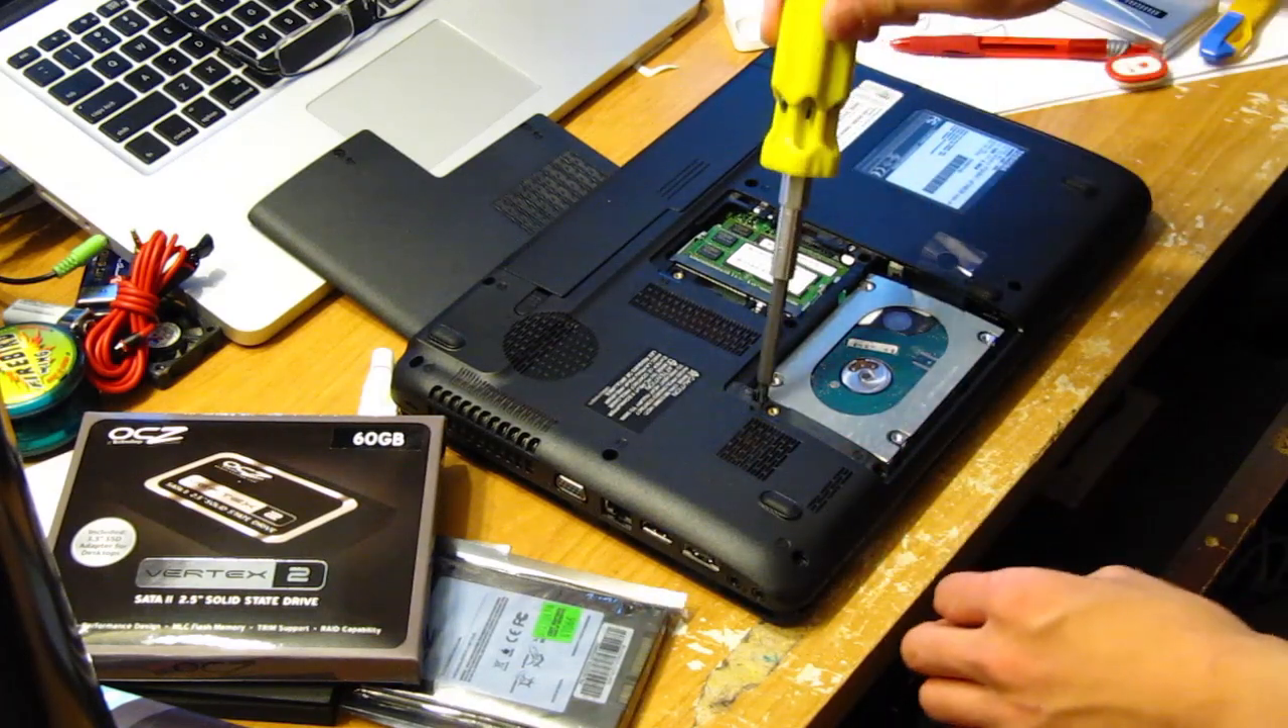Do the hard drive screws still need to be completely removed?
Yes.